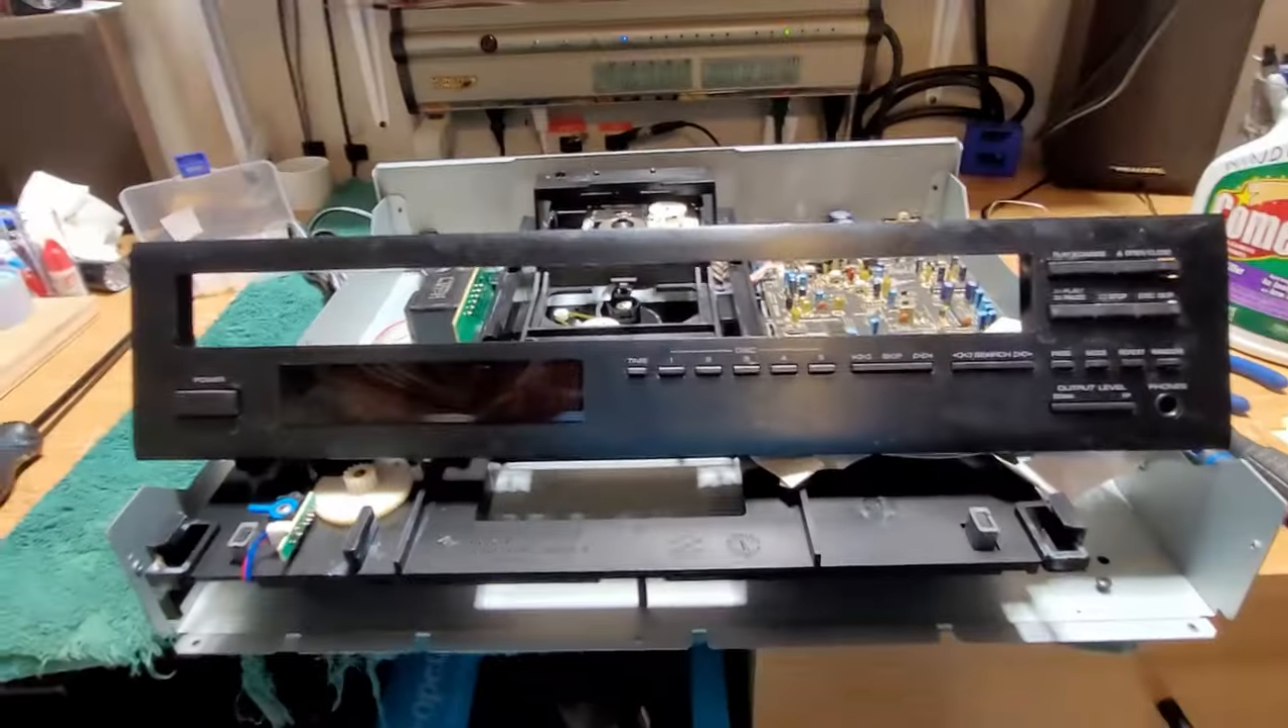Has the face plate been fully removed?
Yes.